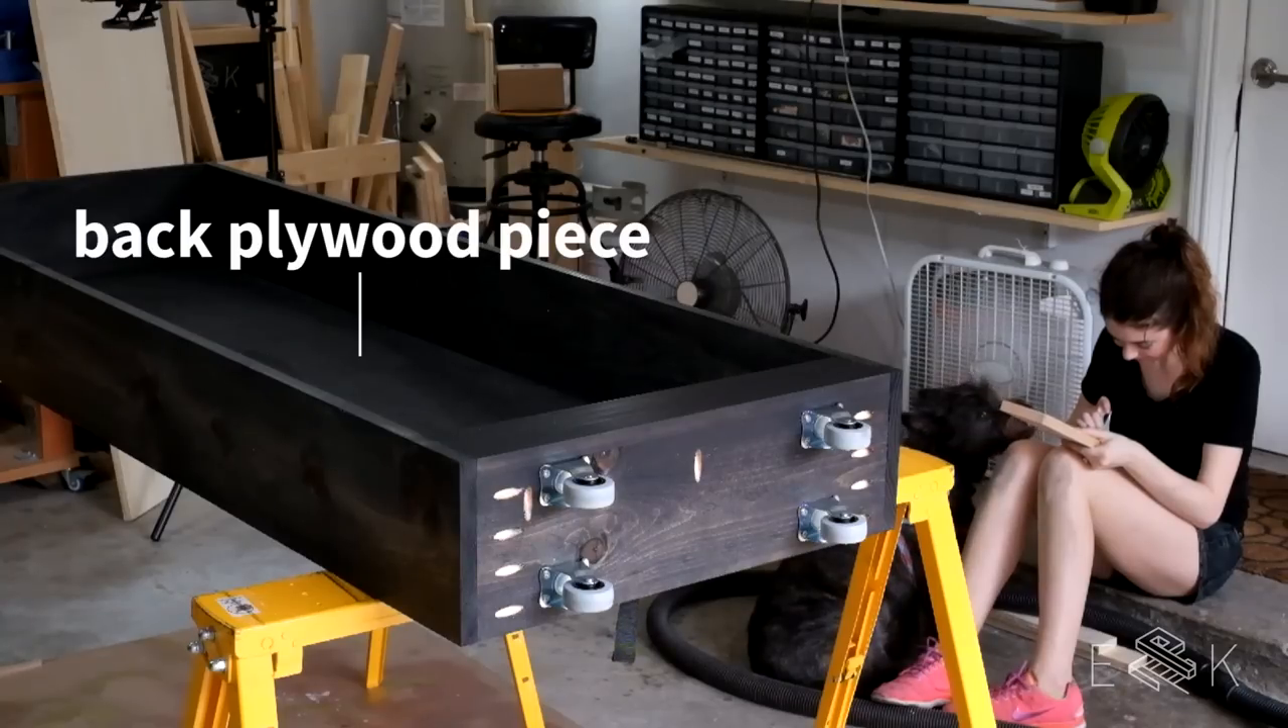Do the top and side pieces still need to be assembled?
No.